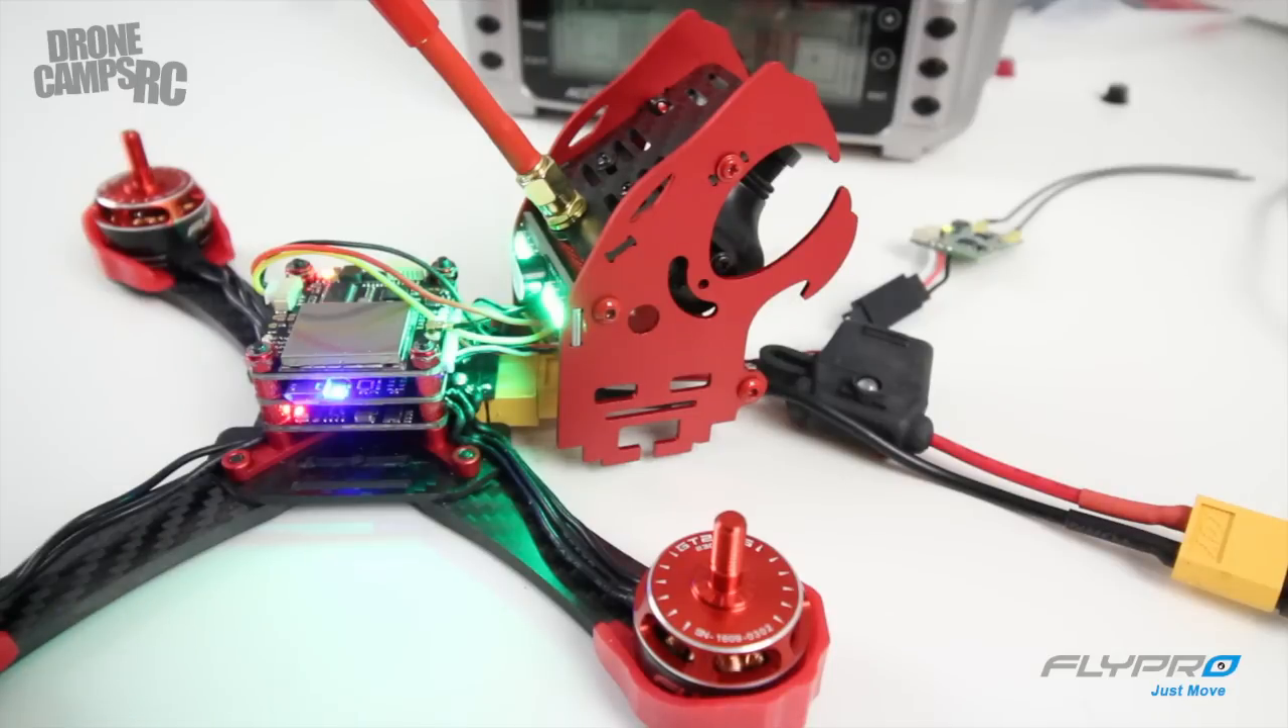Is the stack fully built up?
Yes.